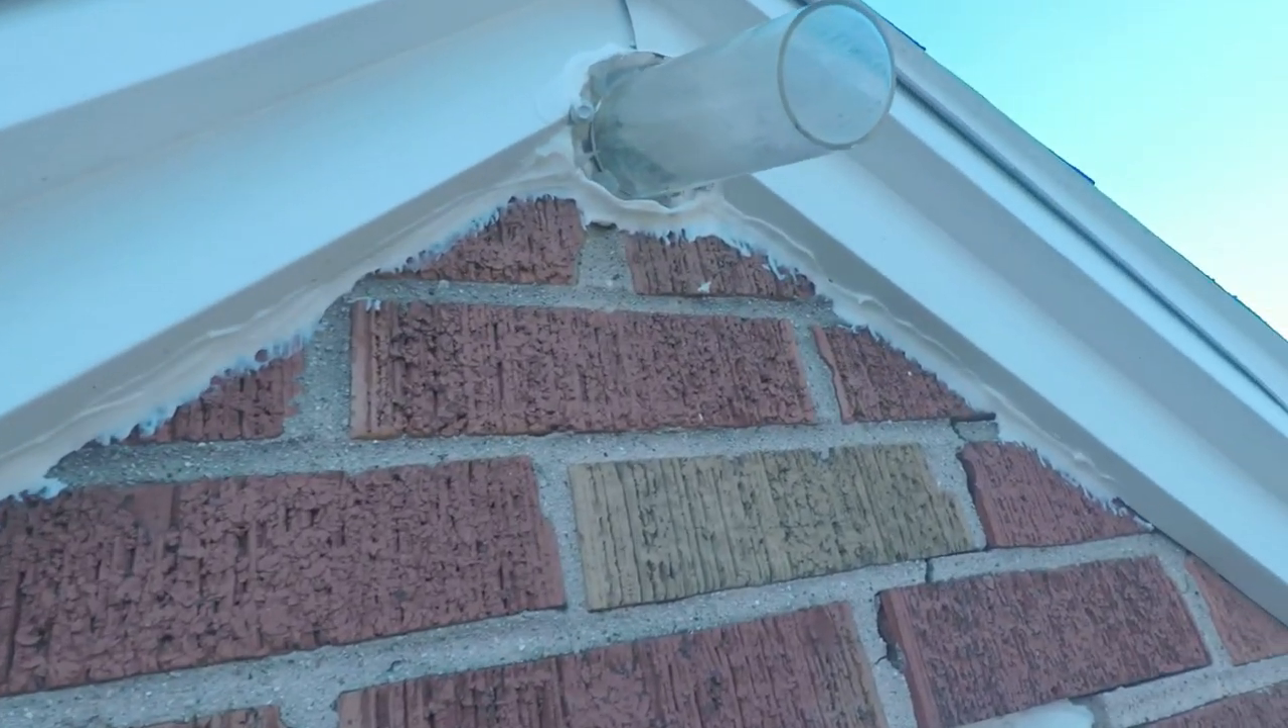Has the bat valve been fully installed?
Yes.